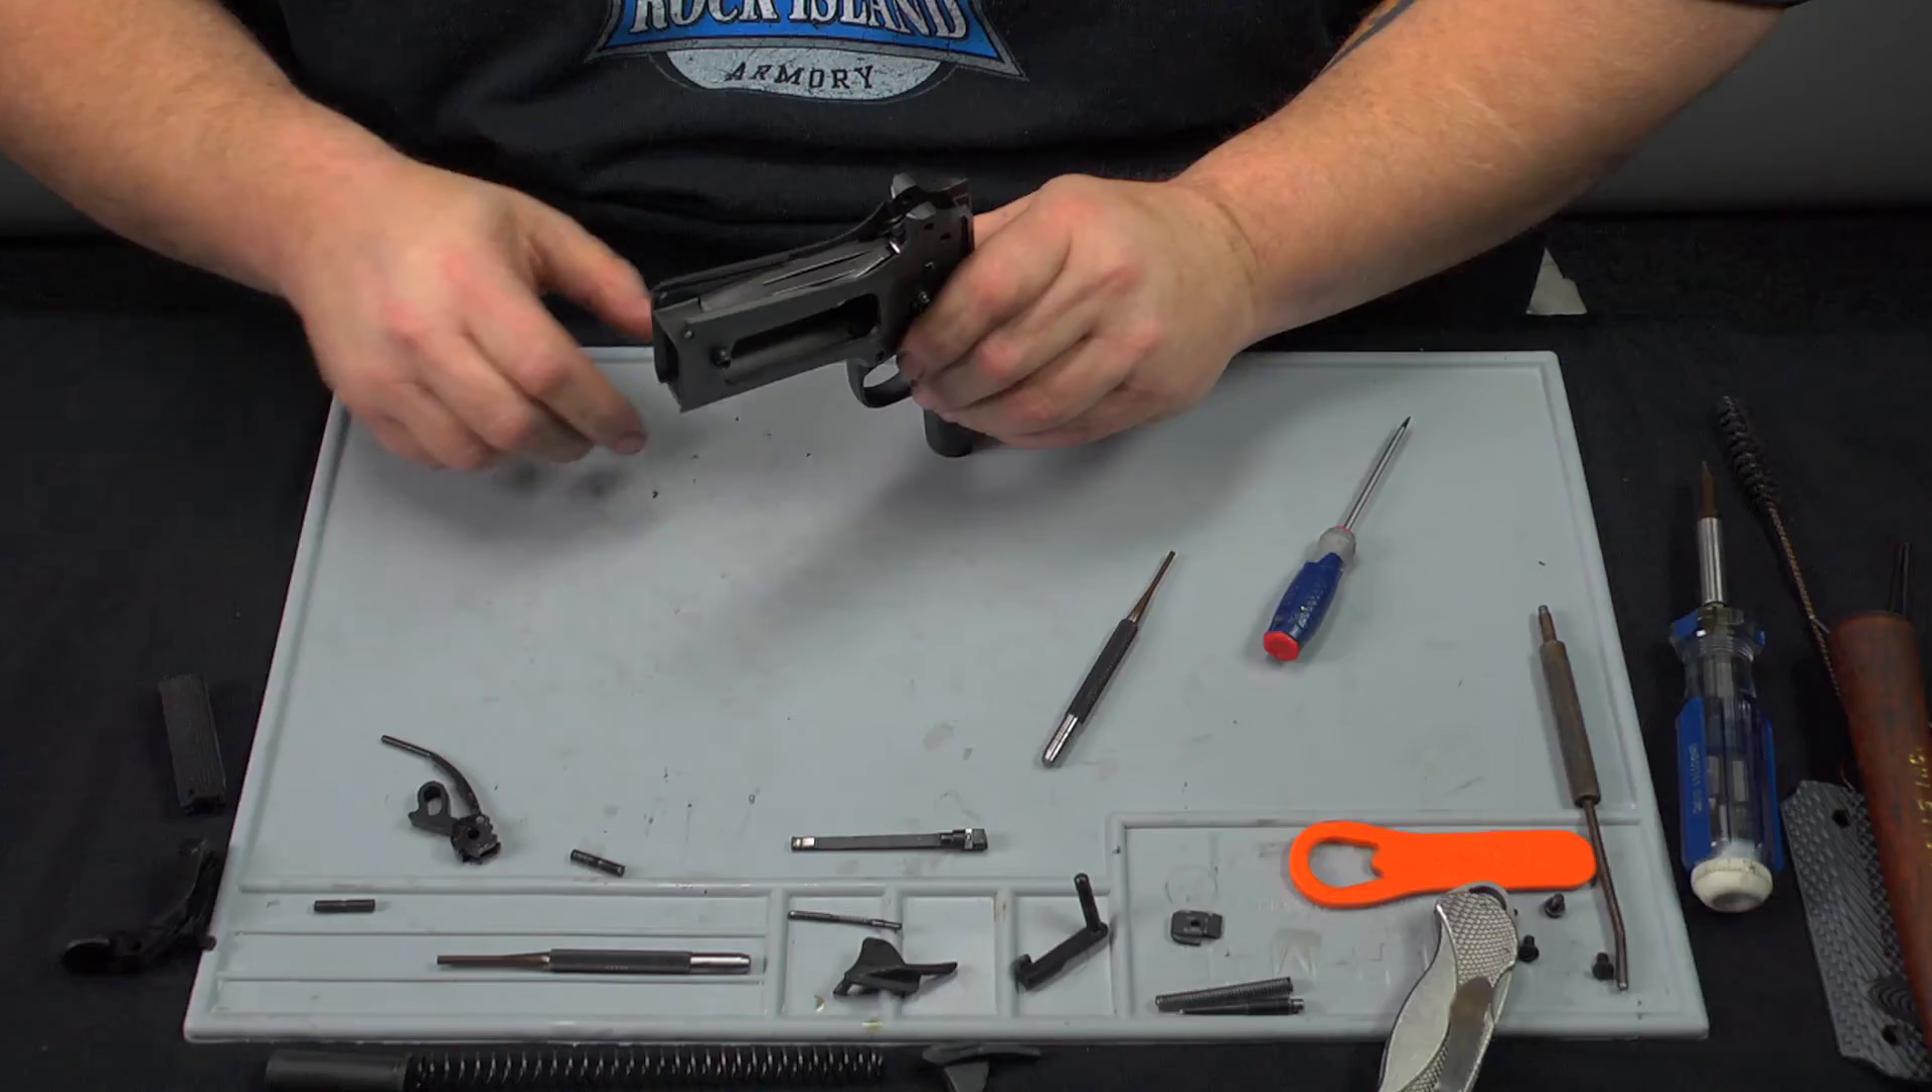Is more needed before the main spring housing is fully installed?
Yes.